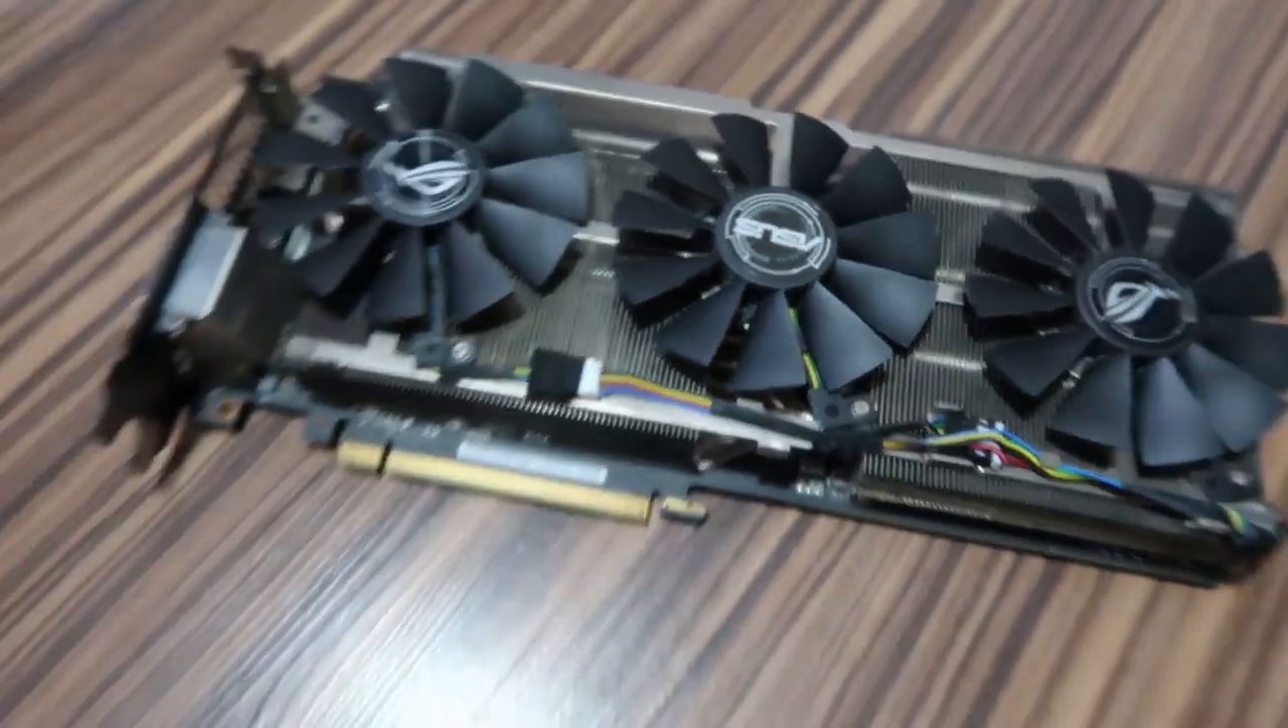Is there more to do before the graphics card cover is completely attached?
Yes.